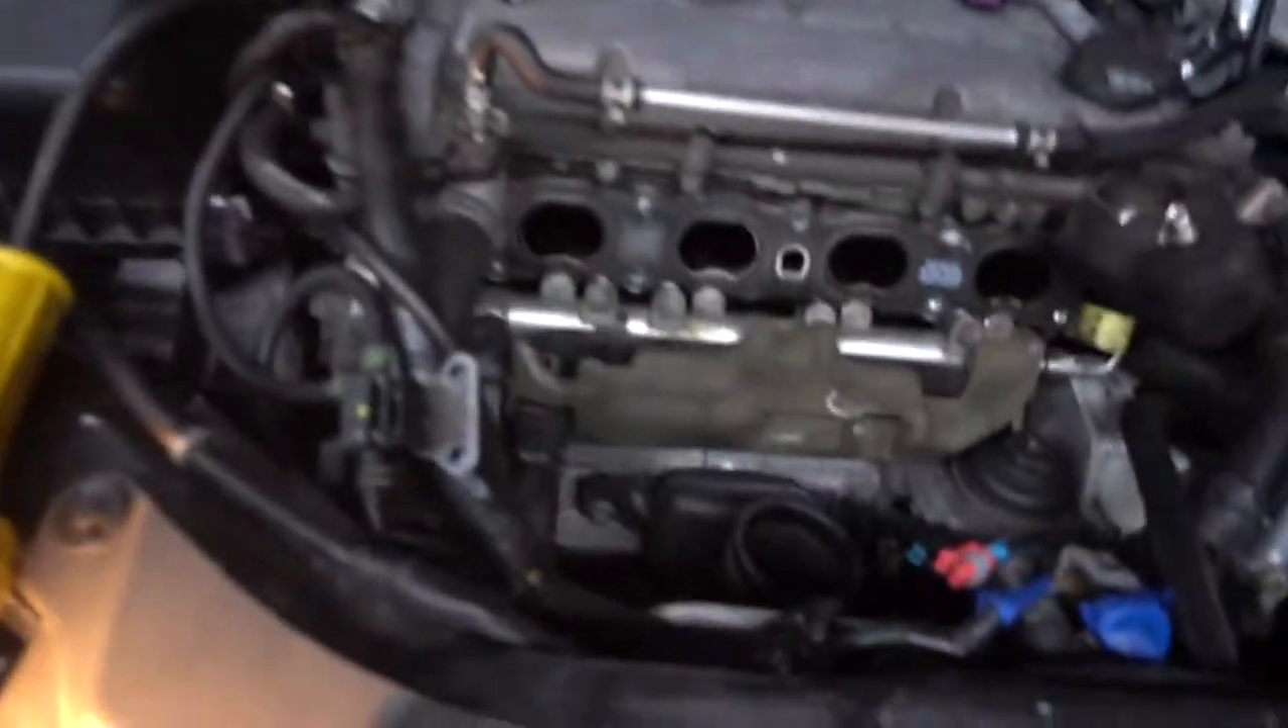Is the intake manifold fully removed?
Yes.